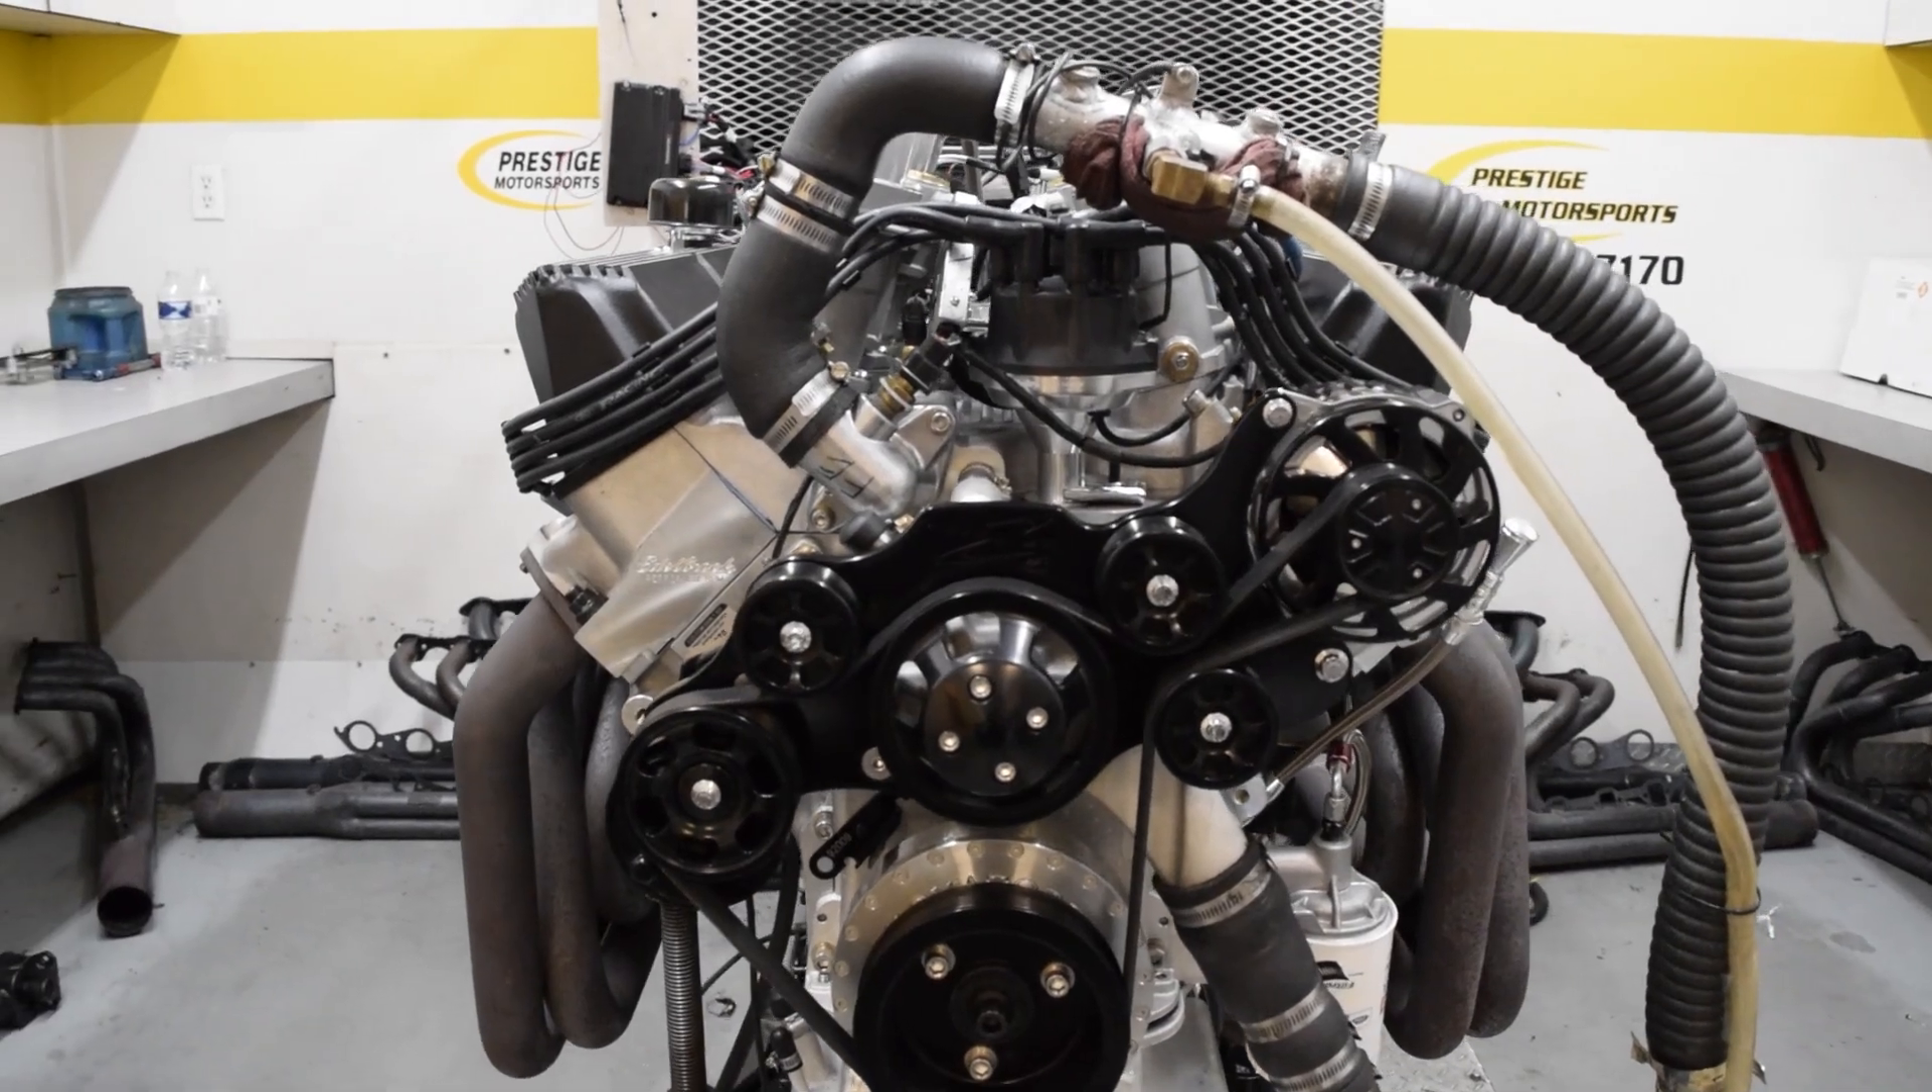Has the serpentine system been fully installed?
Yes.